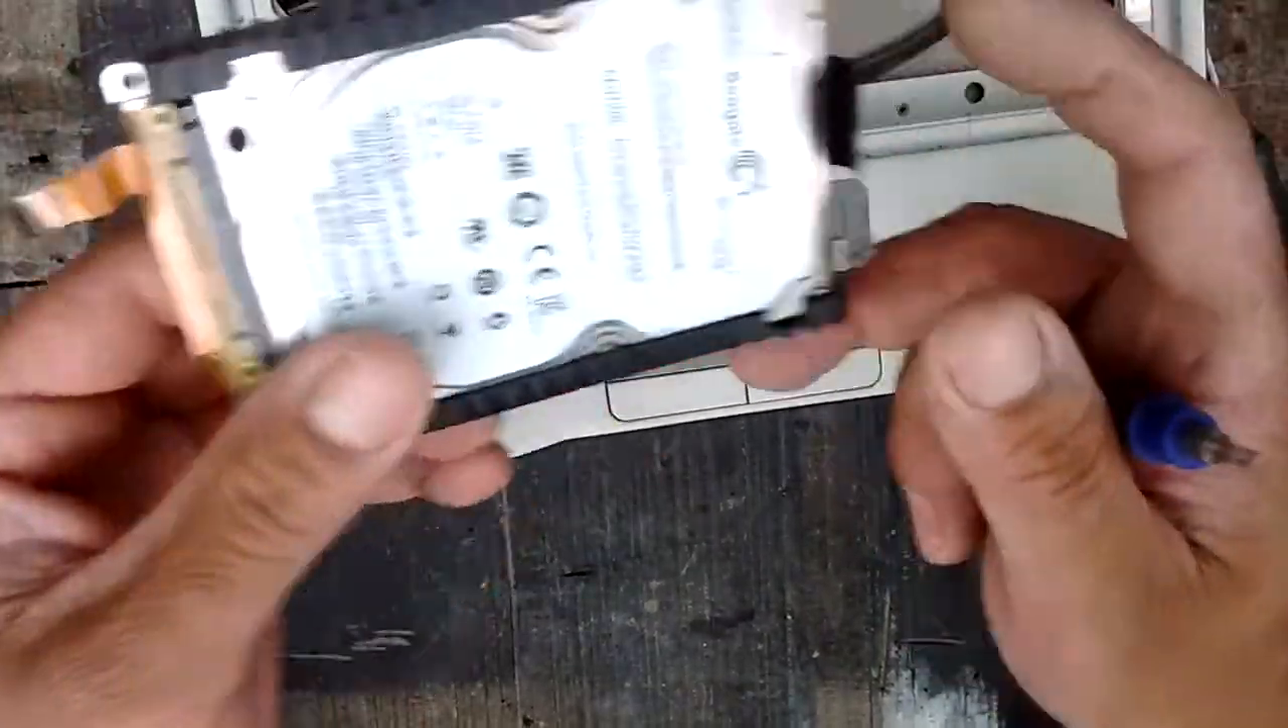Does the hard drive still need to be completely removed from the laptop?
No.